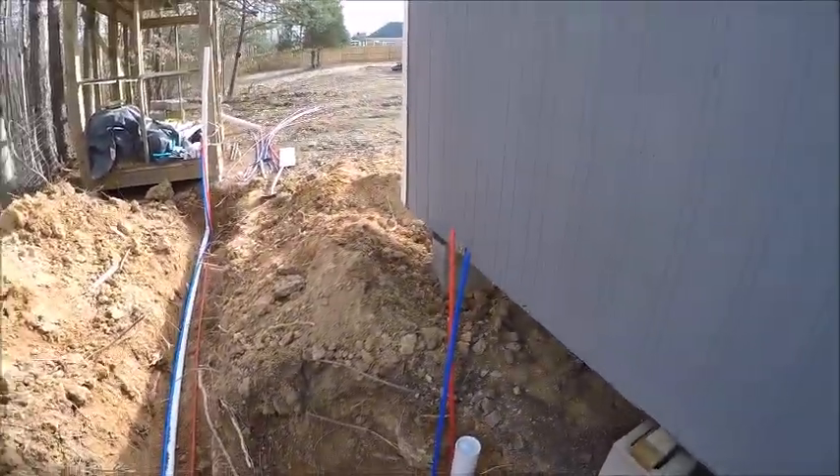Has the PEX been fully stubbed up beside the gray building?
Yes.